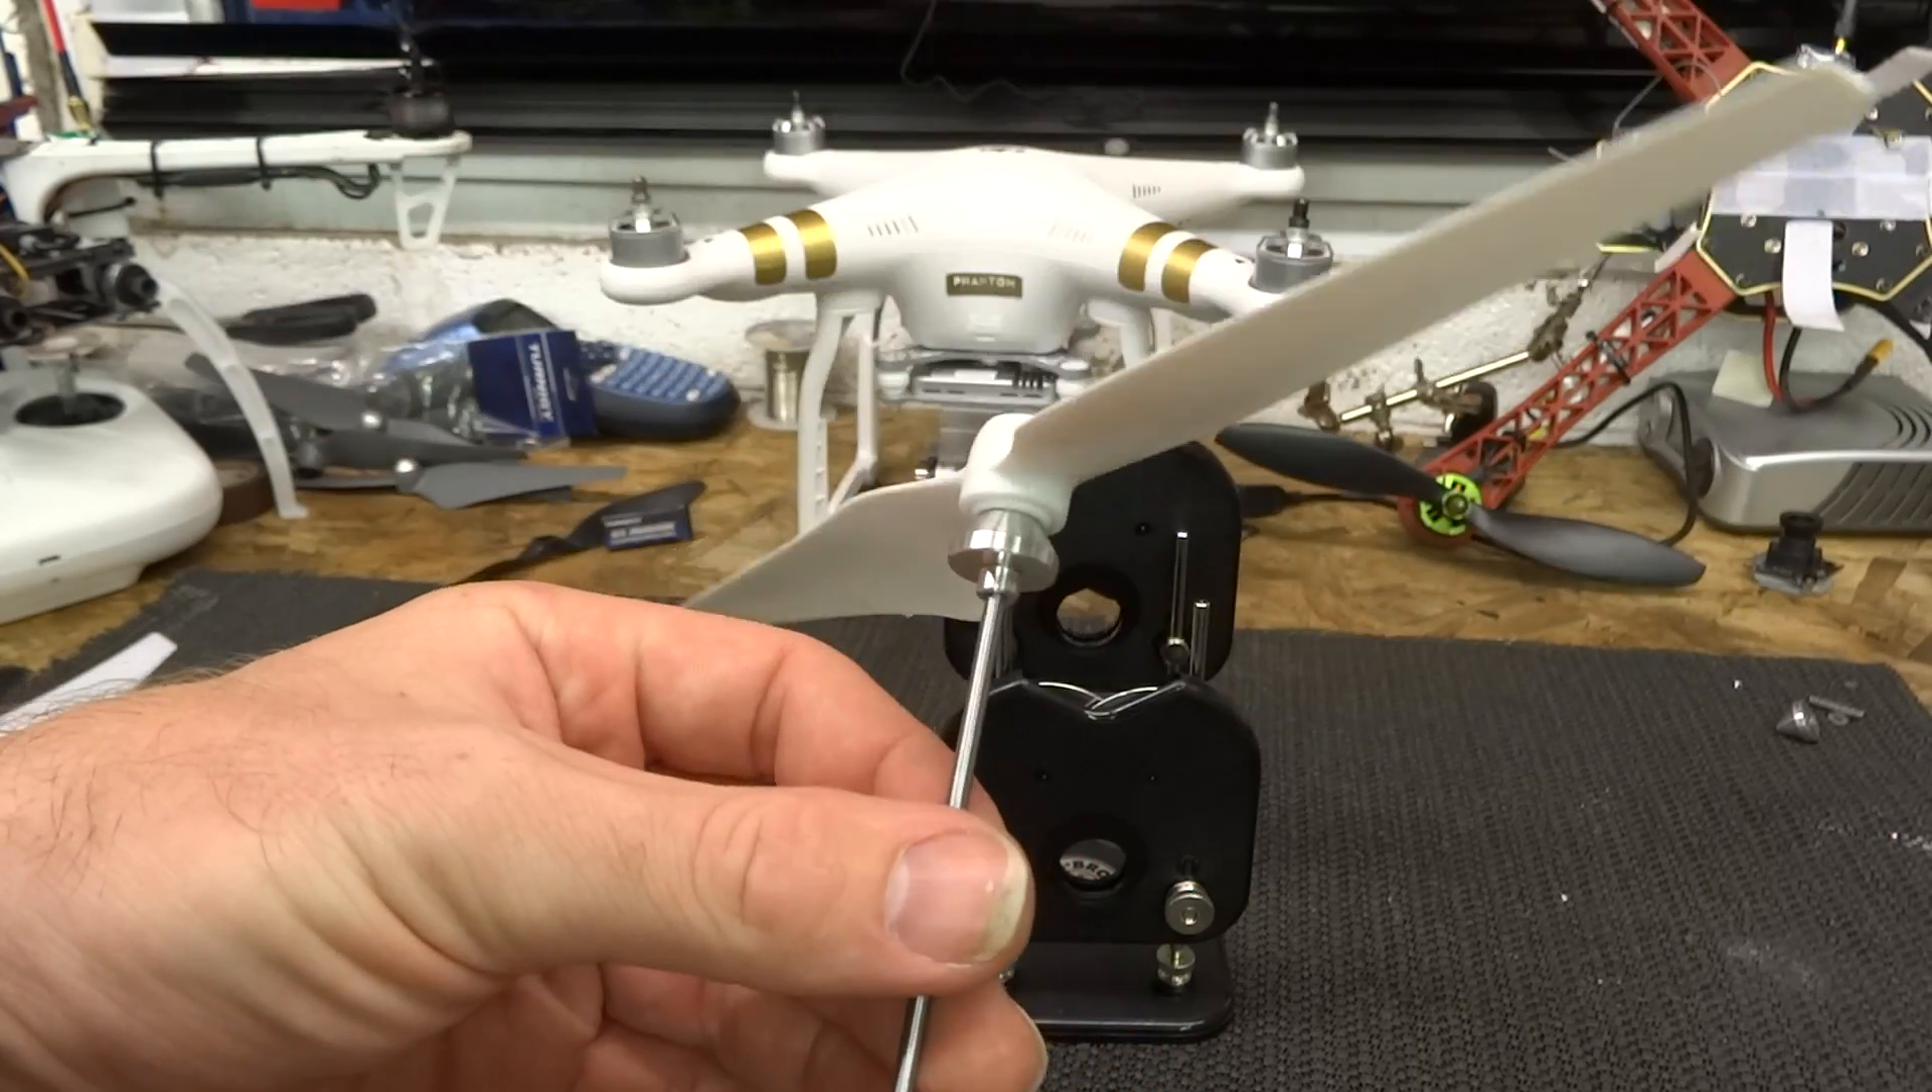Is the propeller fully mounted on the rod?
Yes.